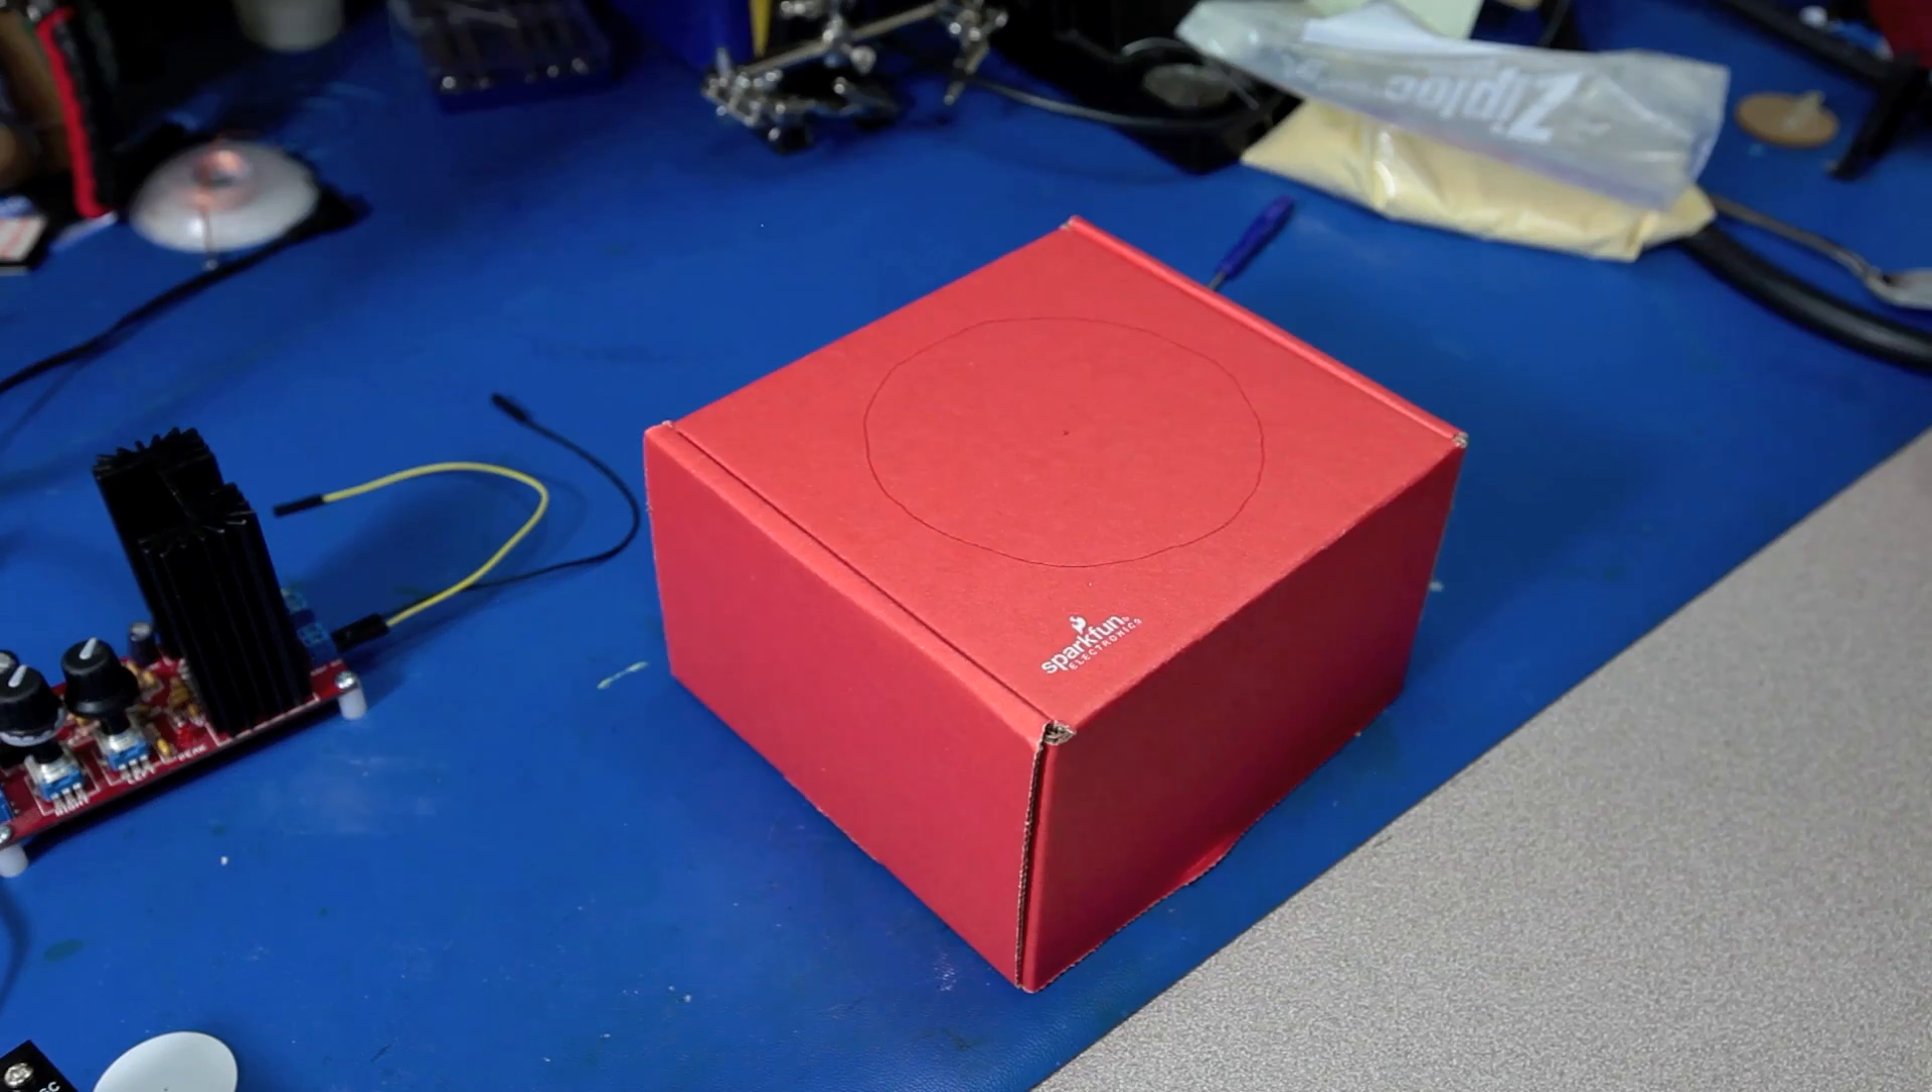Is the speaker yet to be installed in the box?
Yes.